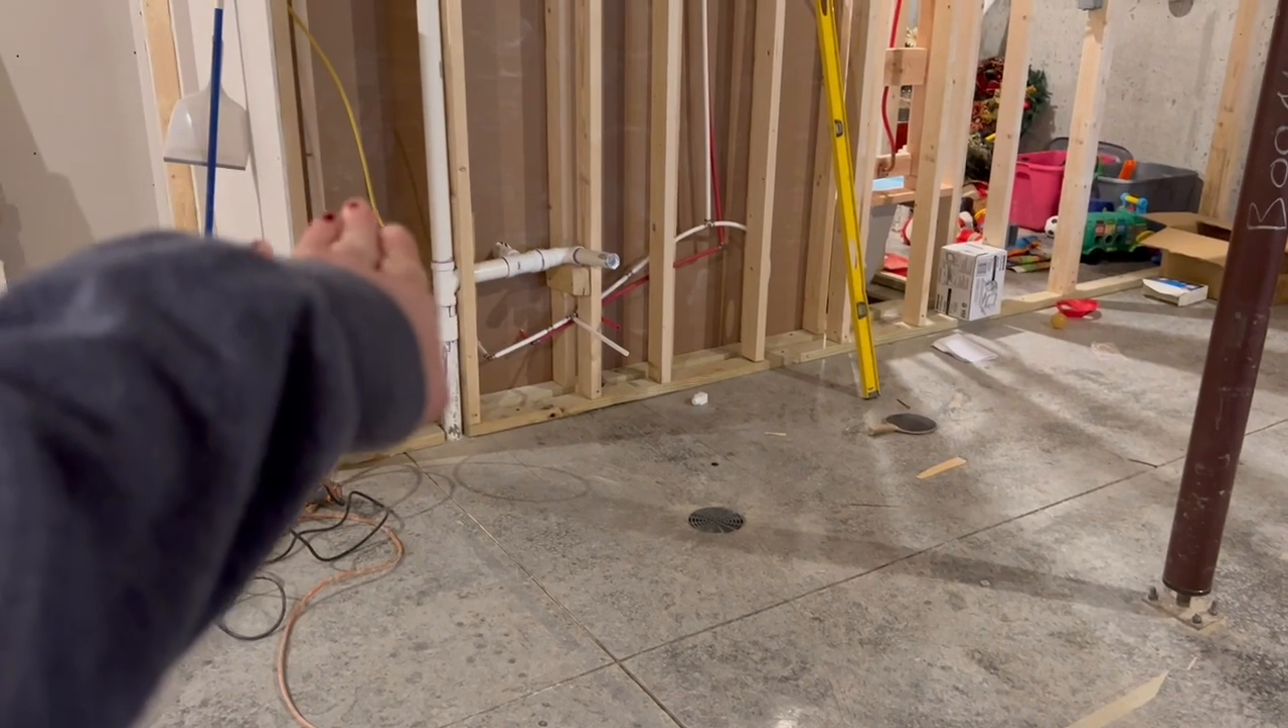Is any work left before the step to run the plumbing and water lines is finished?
No.